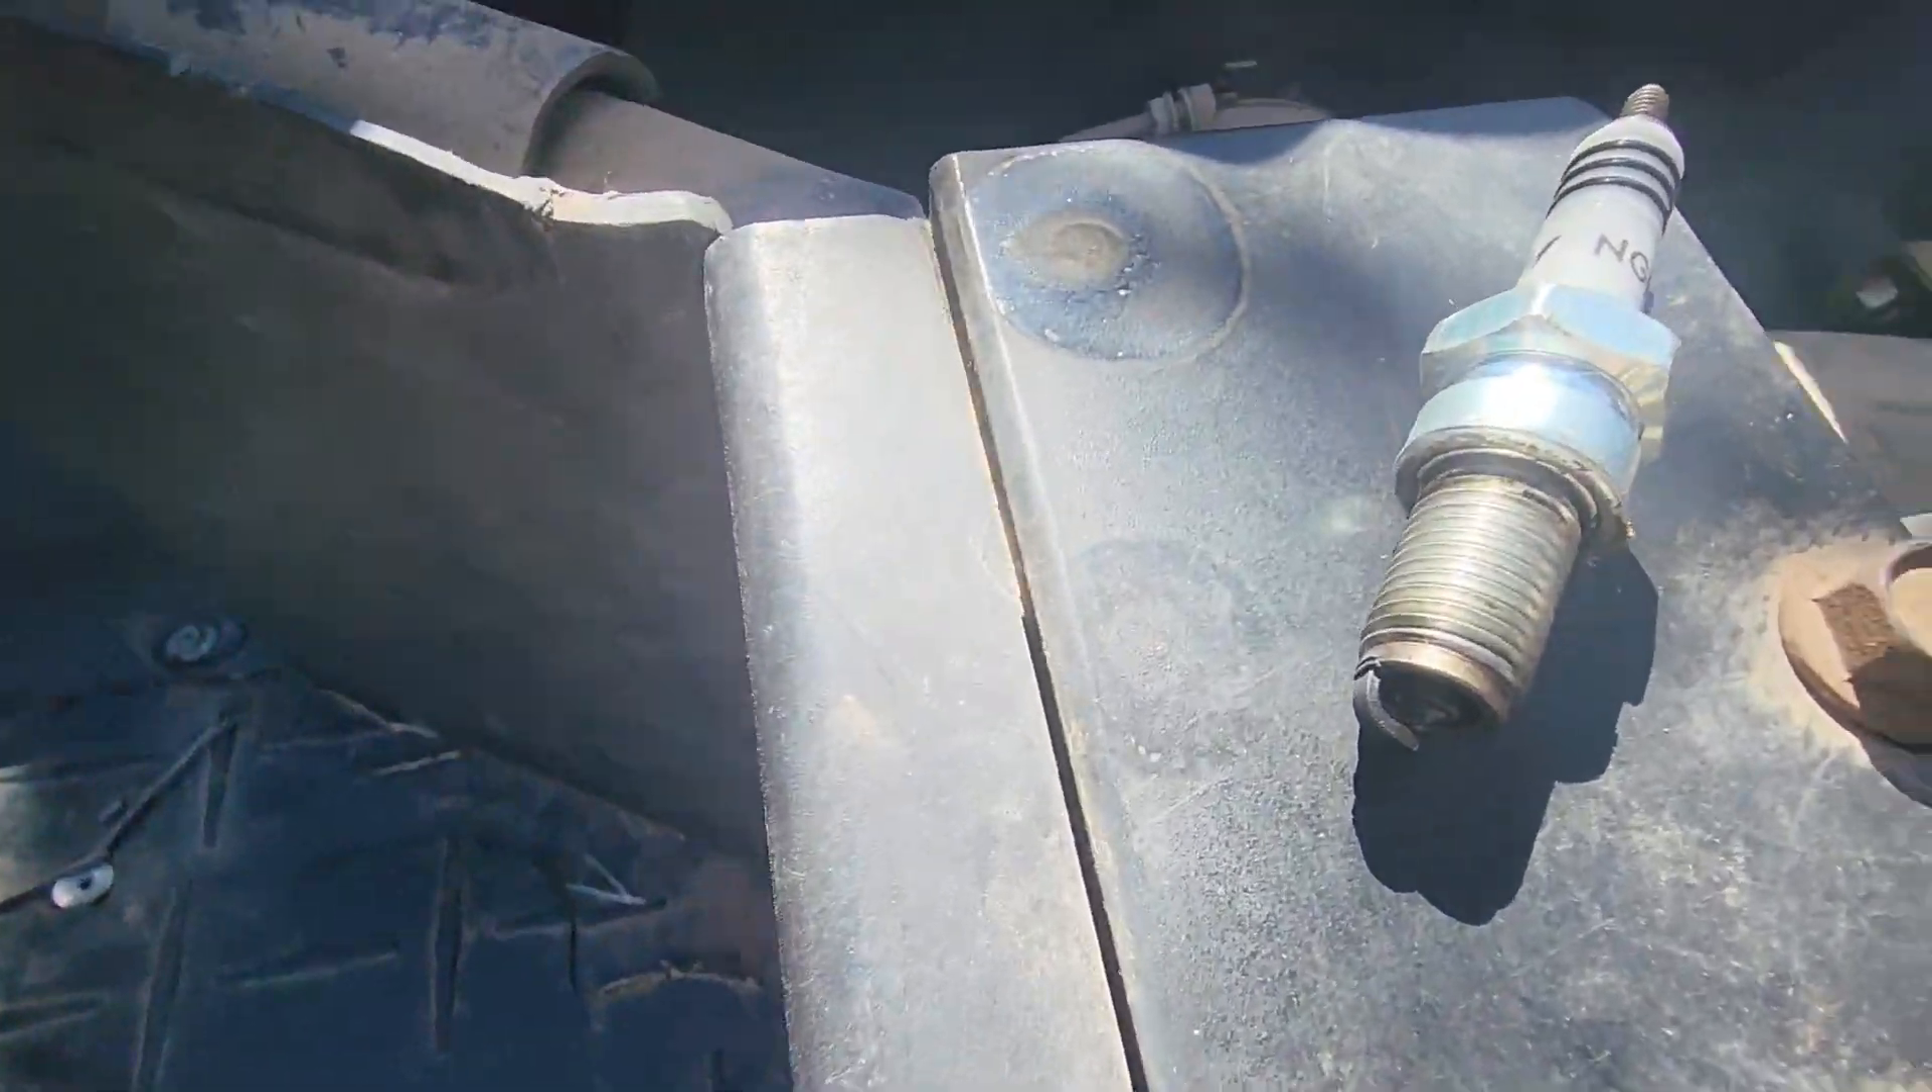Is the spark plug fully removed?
Yes.